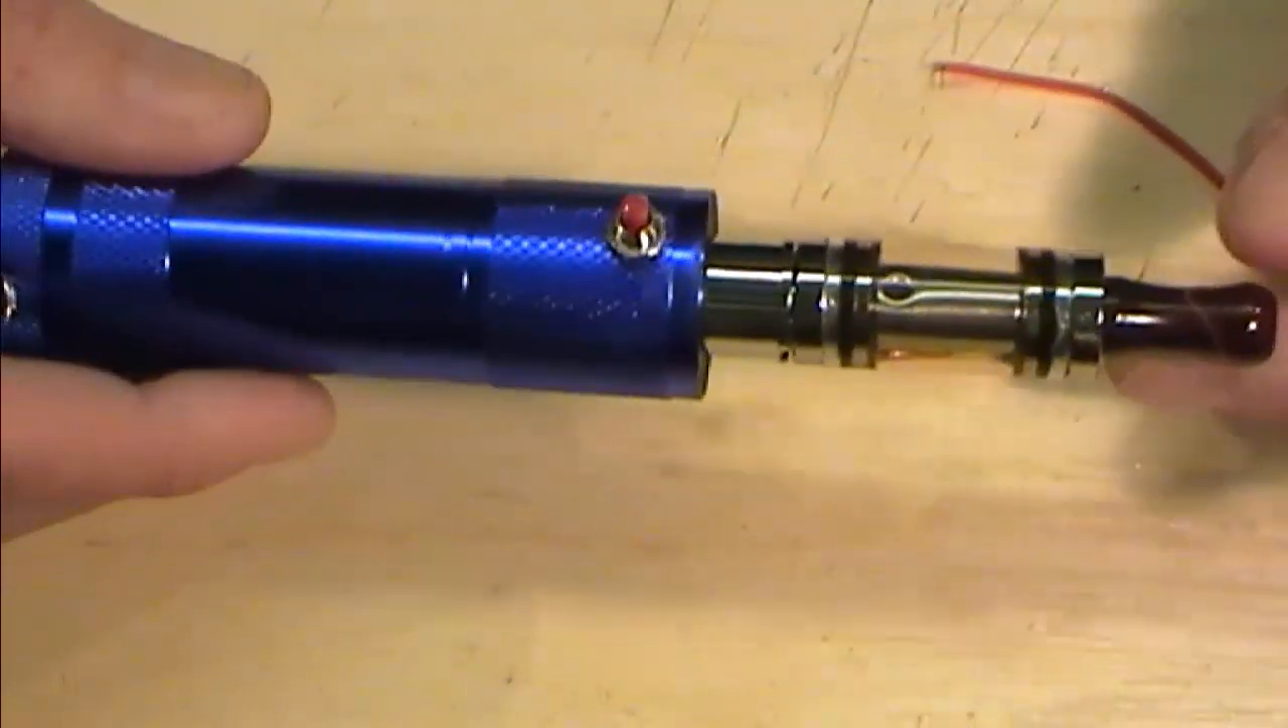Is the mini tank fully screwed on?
Yes.